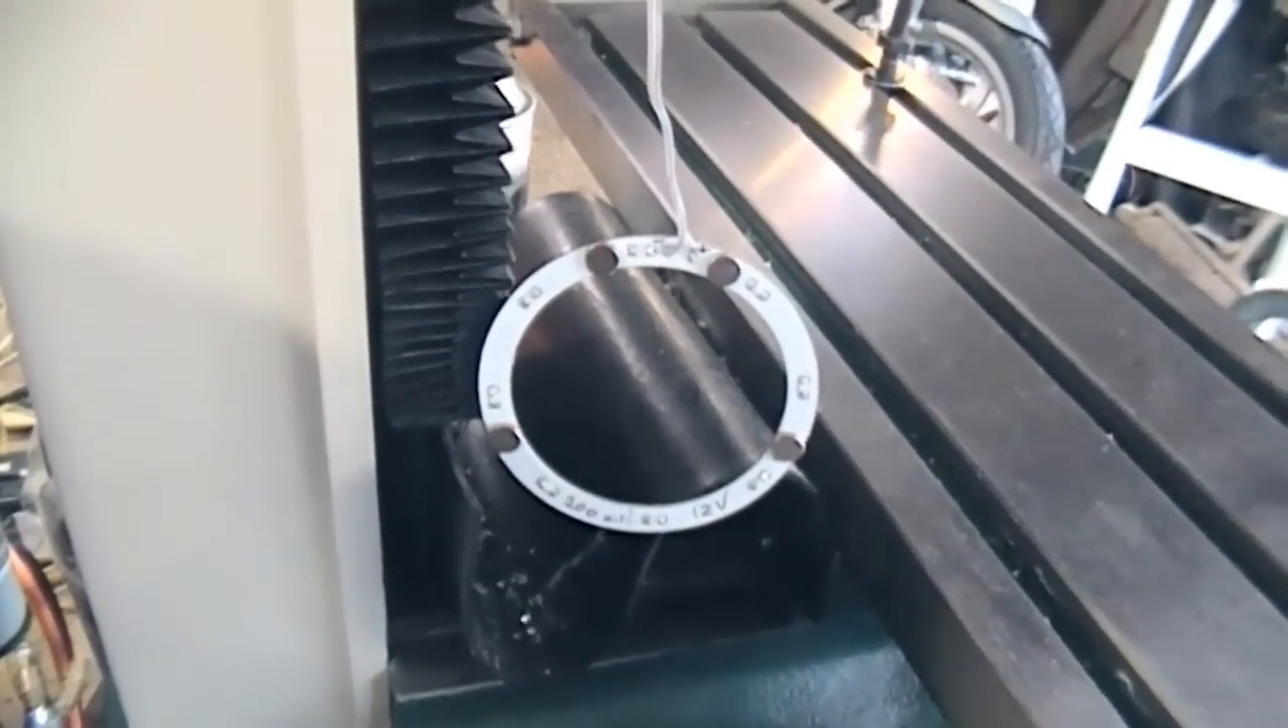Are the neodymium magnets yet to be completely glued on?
No.